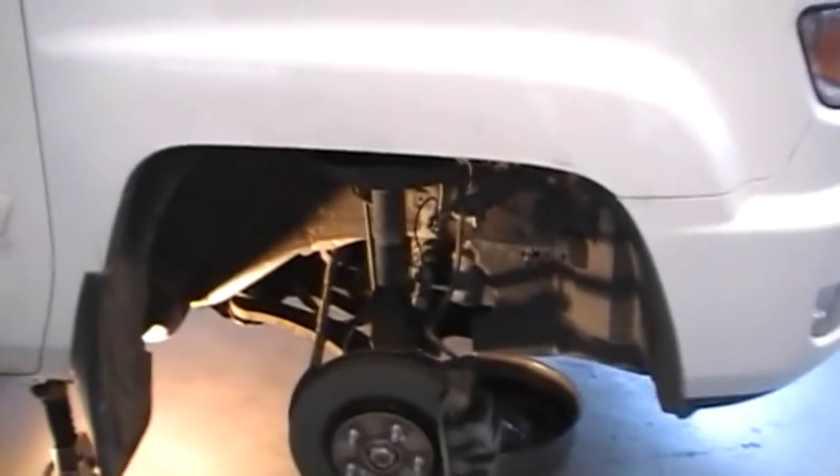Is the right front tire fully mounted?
No.